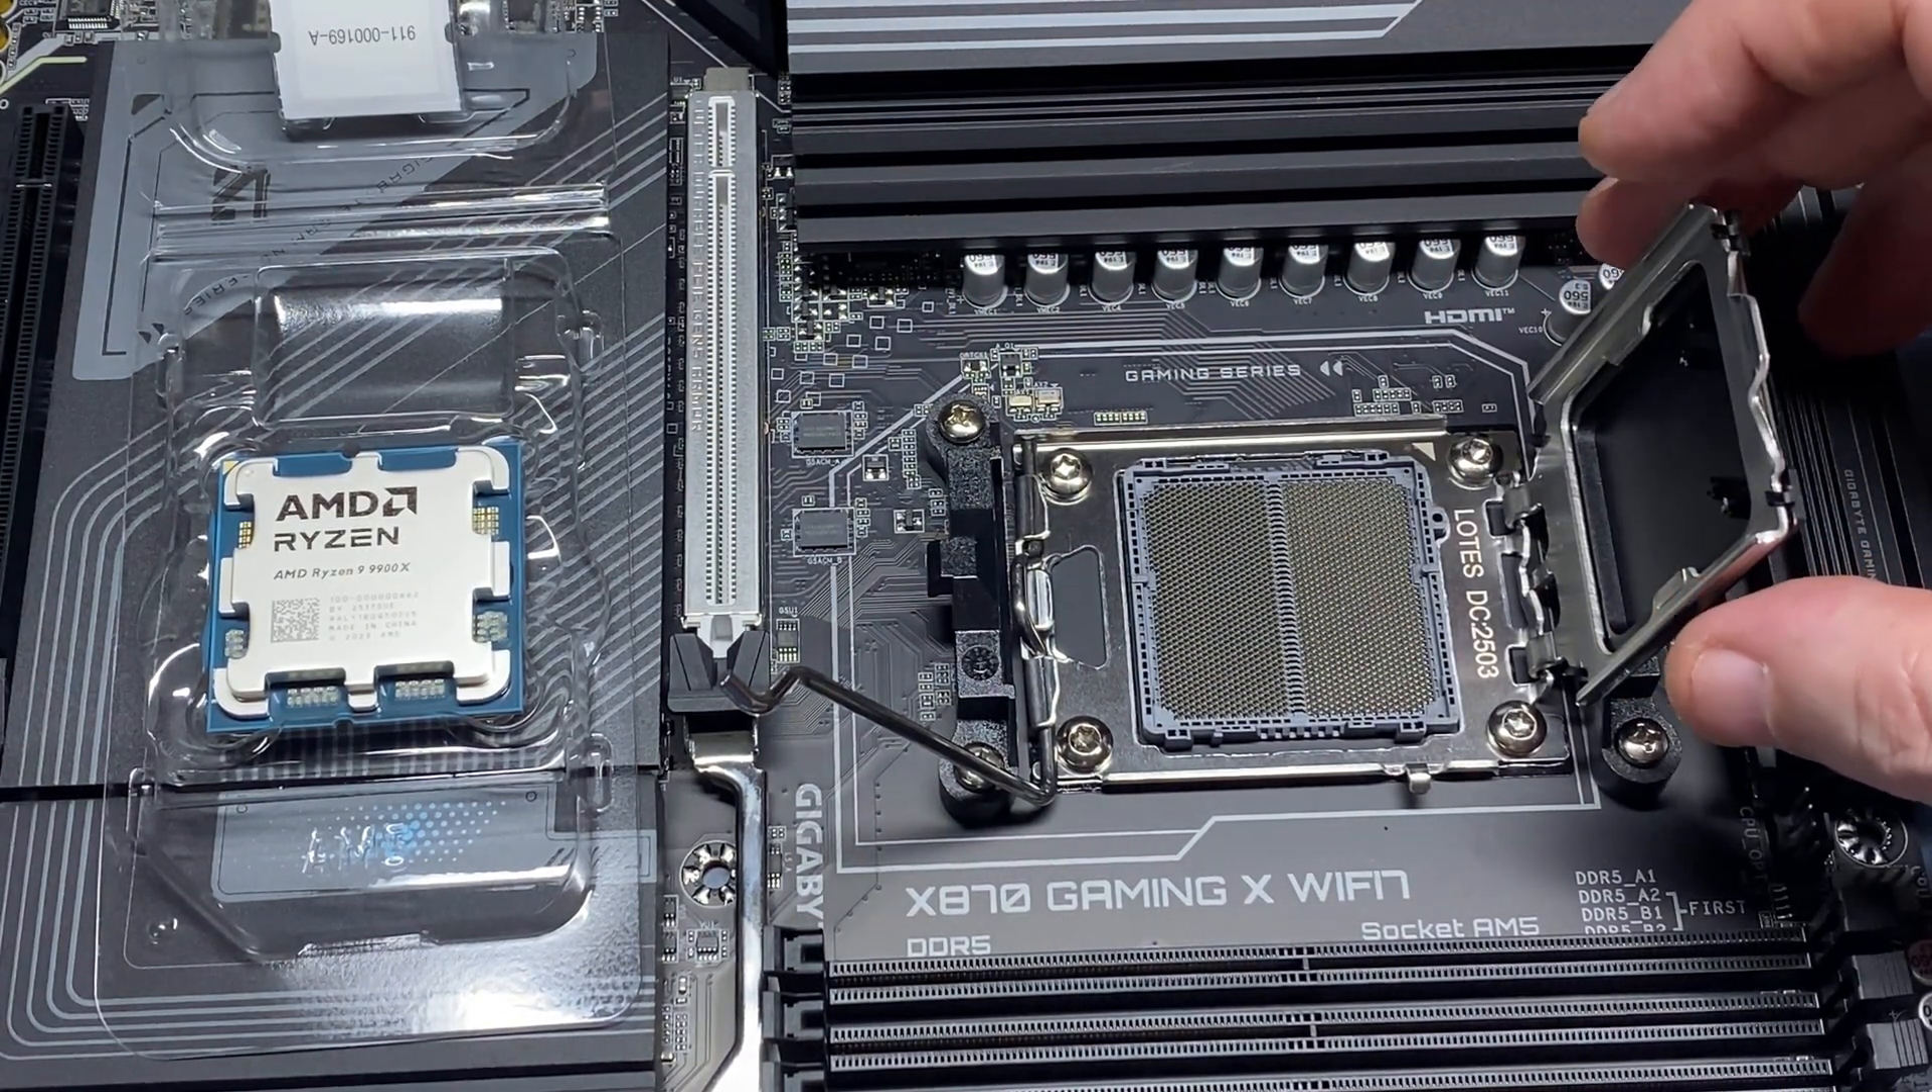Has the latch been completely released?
Yes.